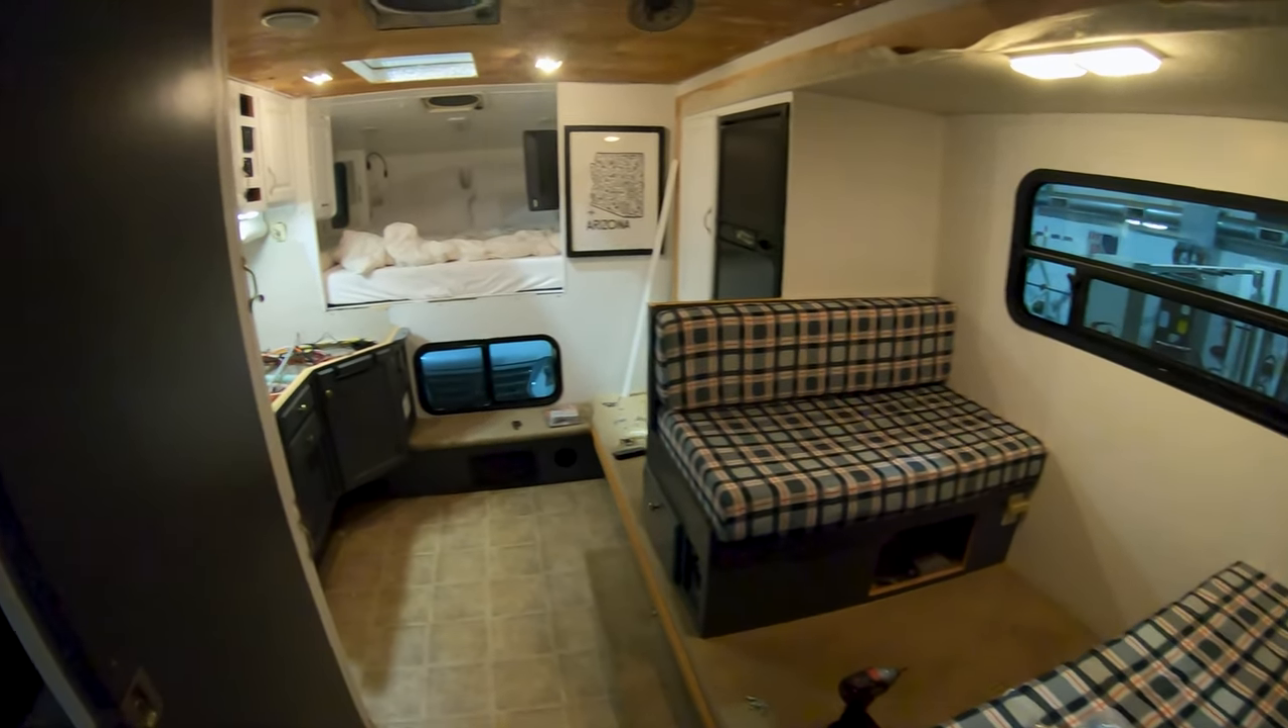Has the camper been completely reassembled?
No.